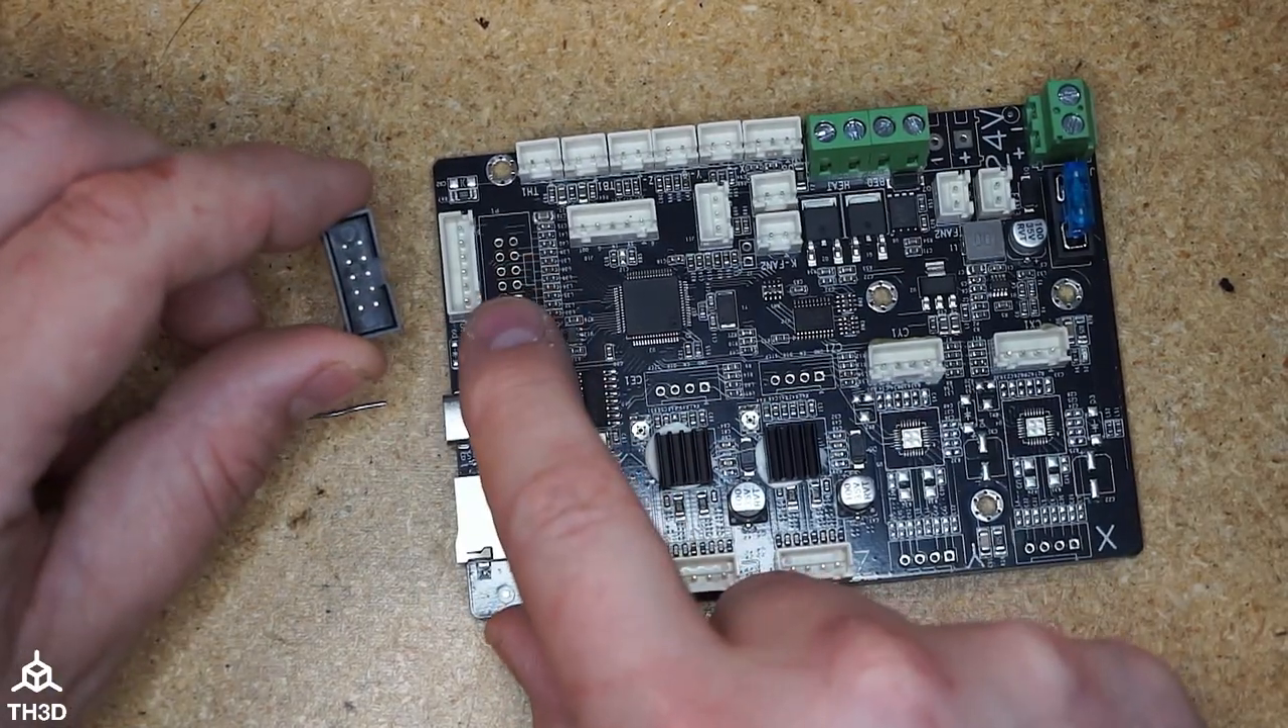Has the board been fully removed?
Yes.